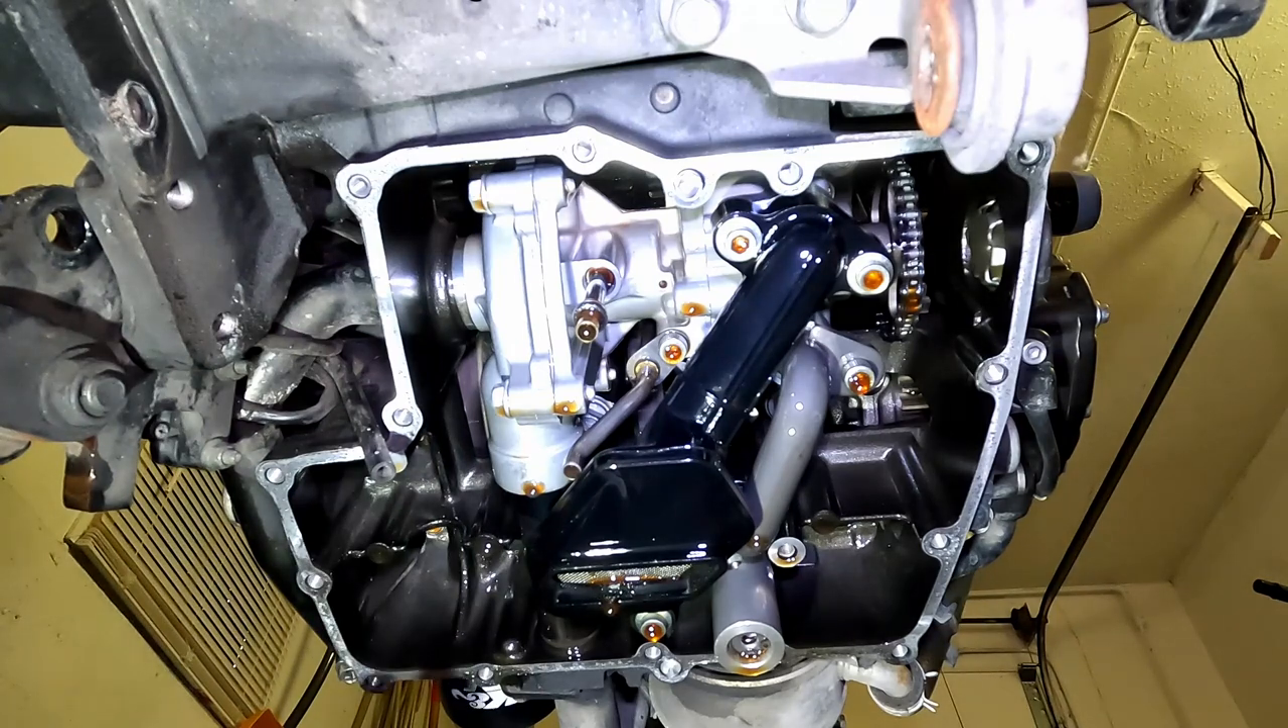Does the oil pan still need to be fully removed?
No.